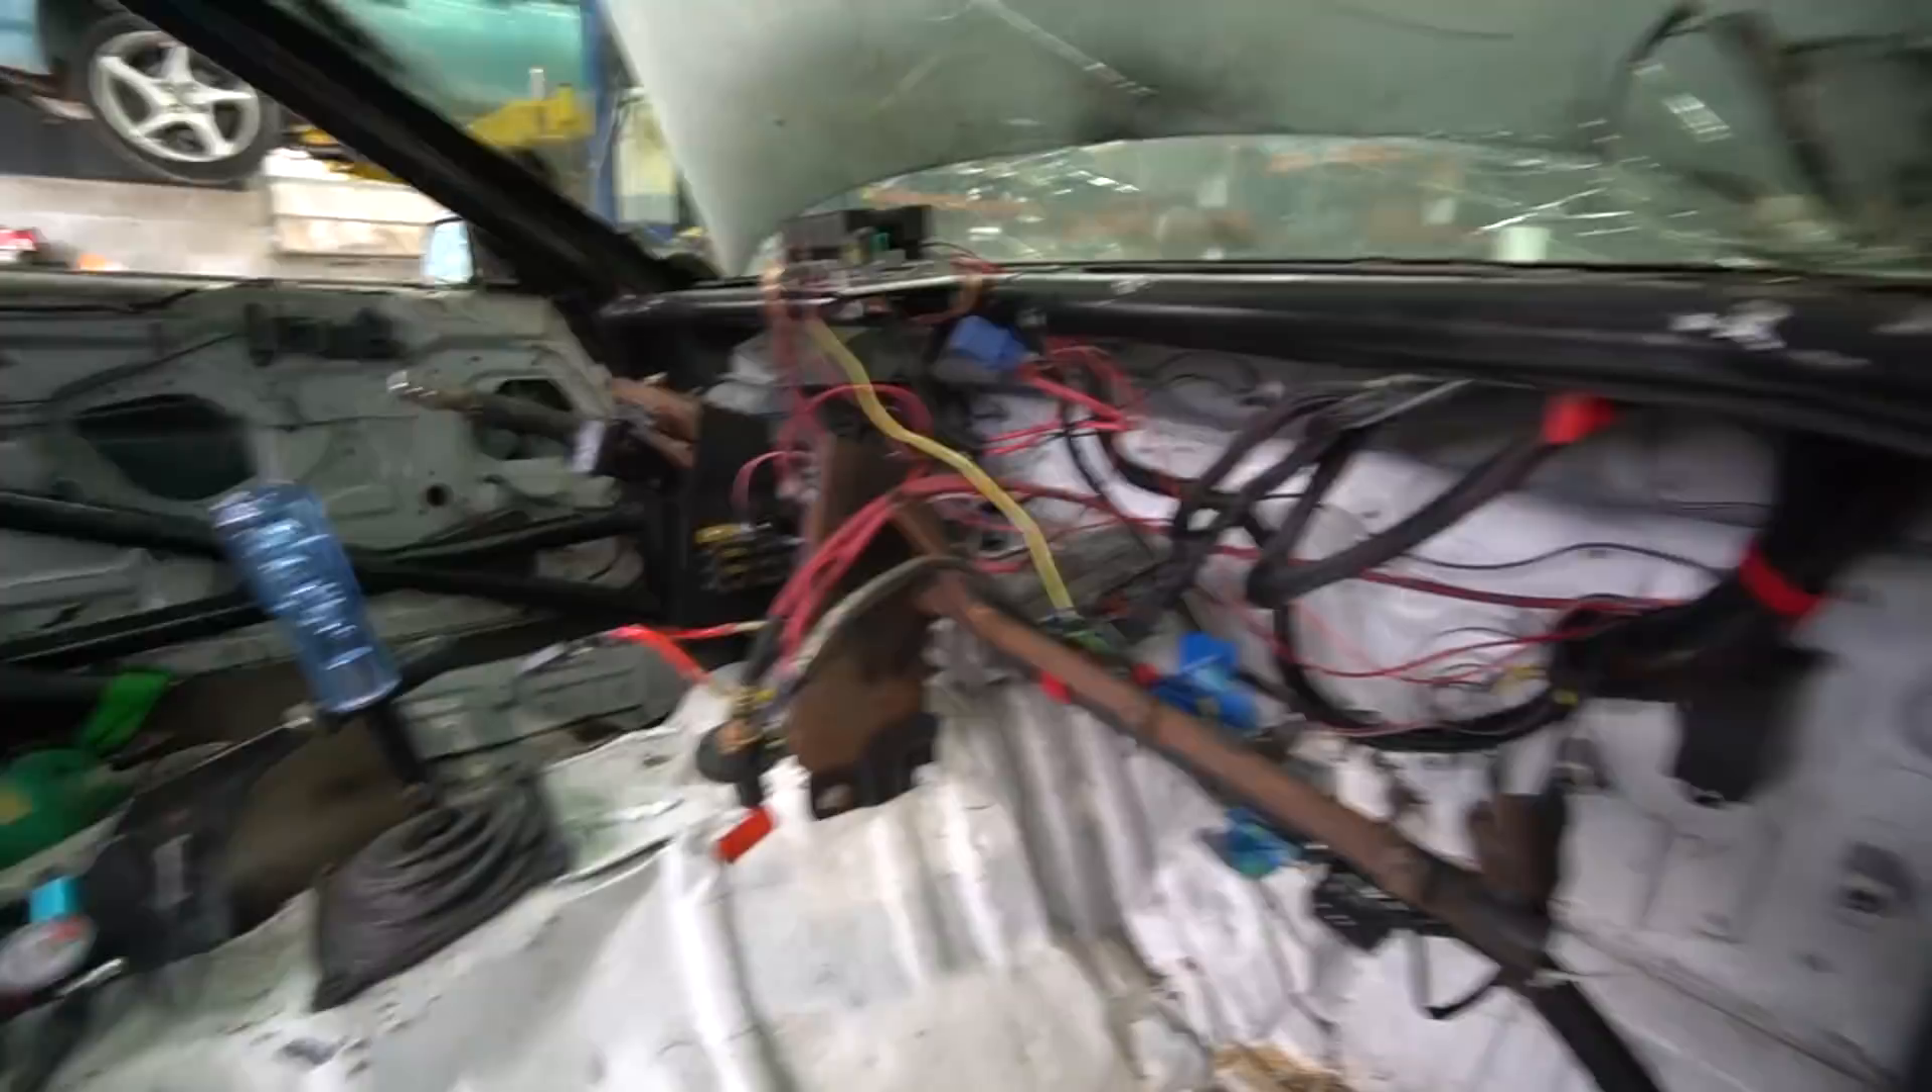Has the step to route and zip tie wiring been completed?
No.